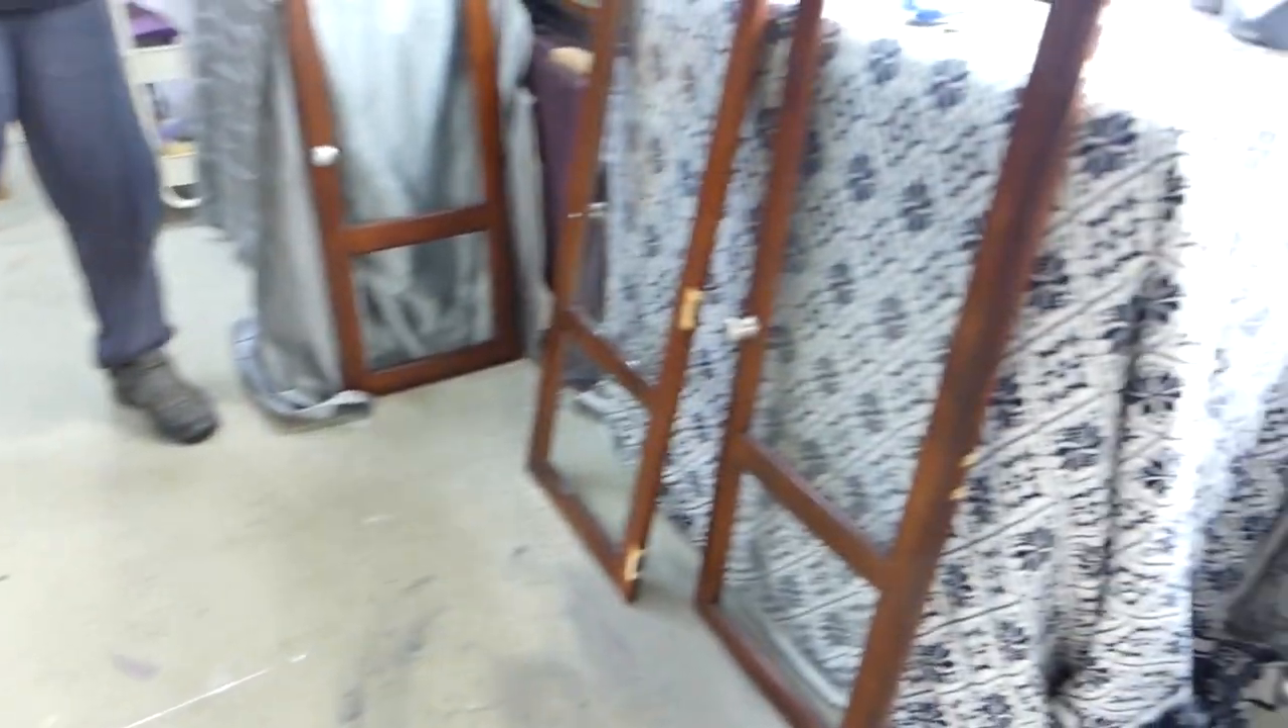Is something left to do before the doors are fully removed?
No.